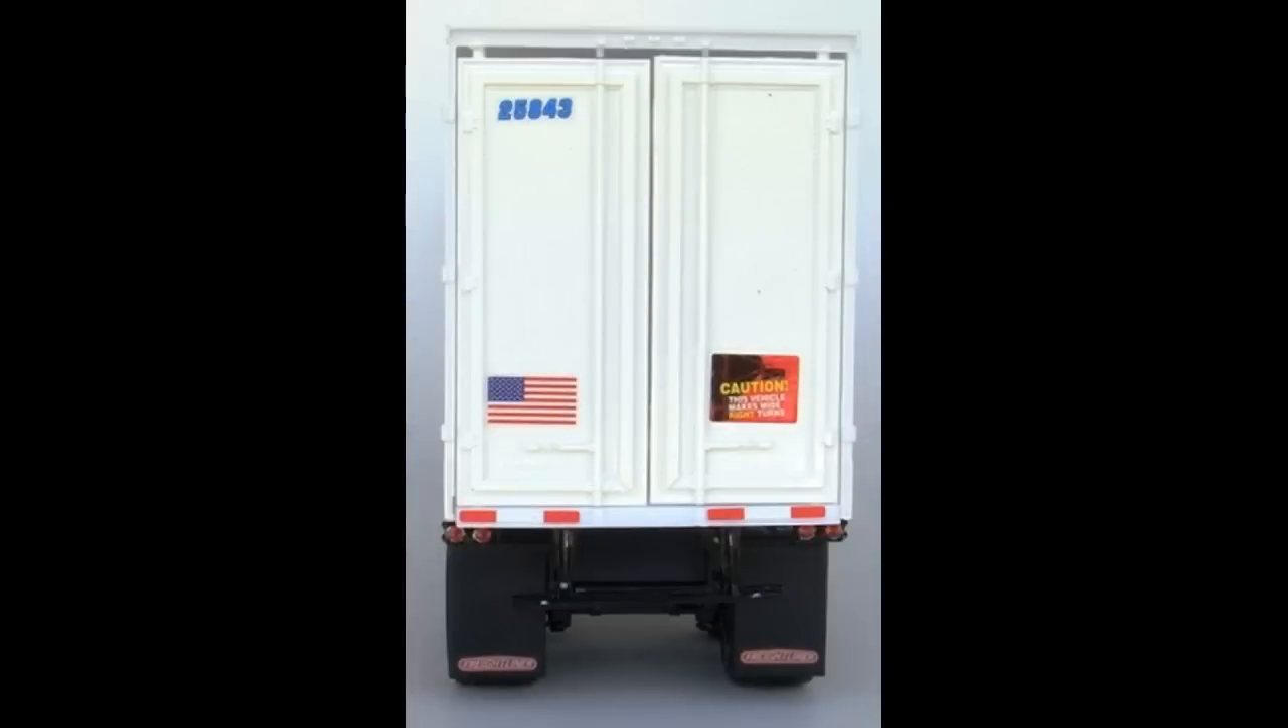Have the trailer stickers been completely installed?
Yes.